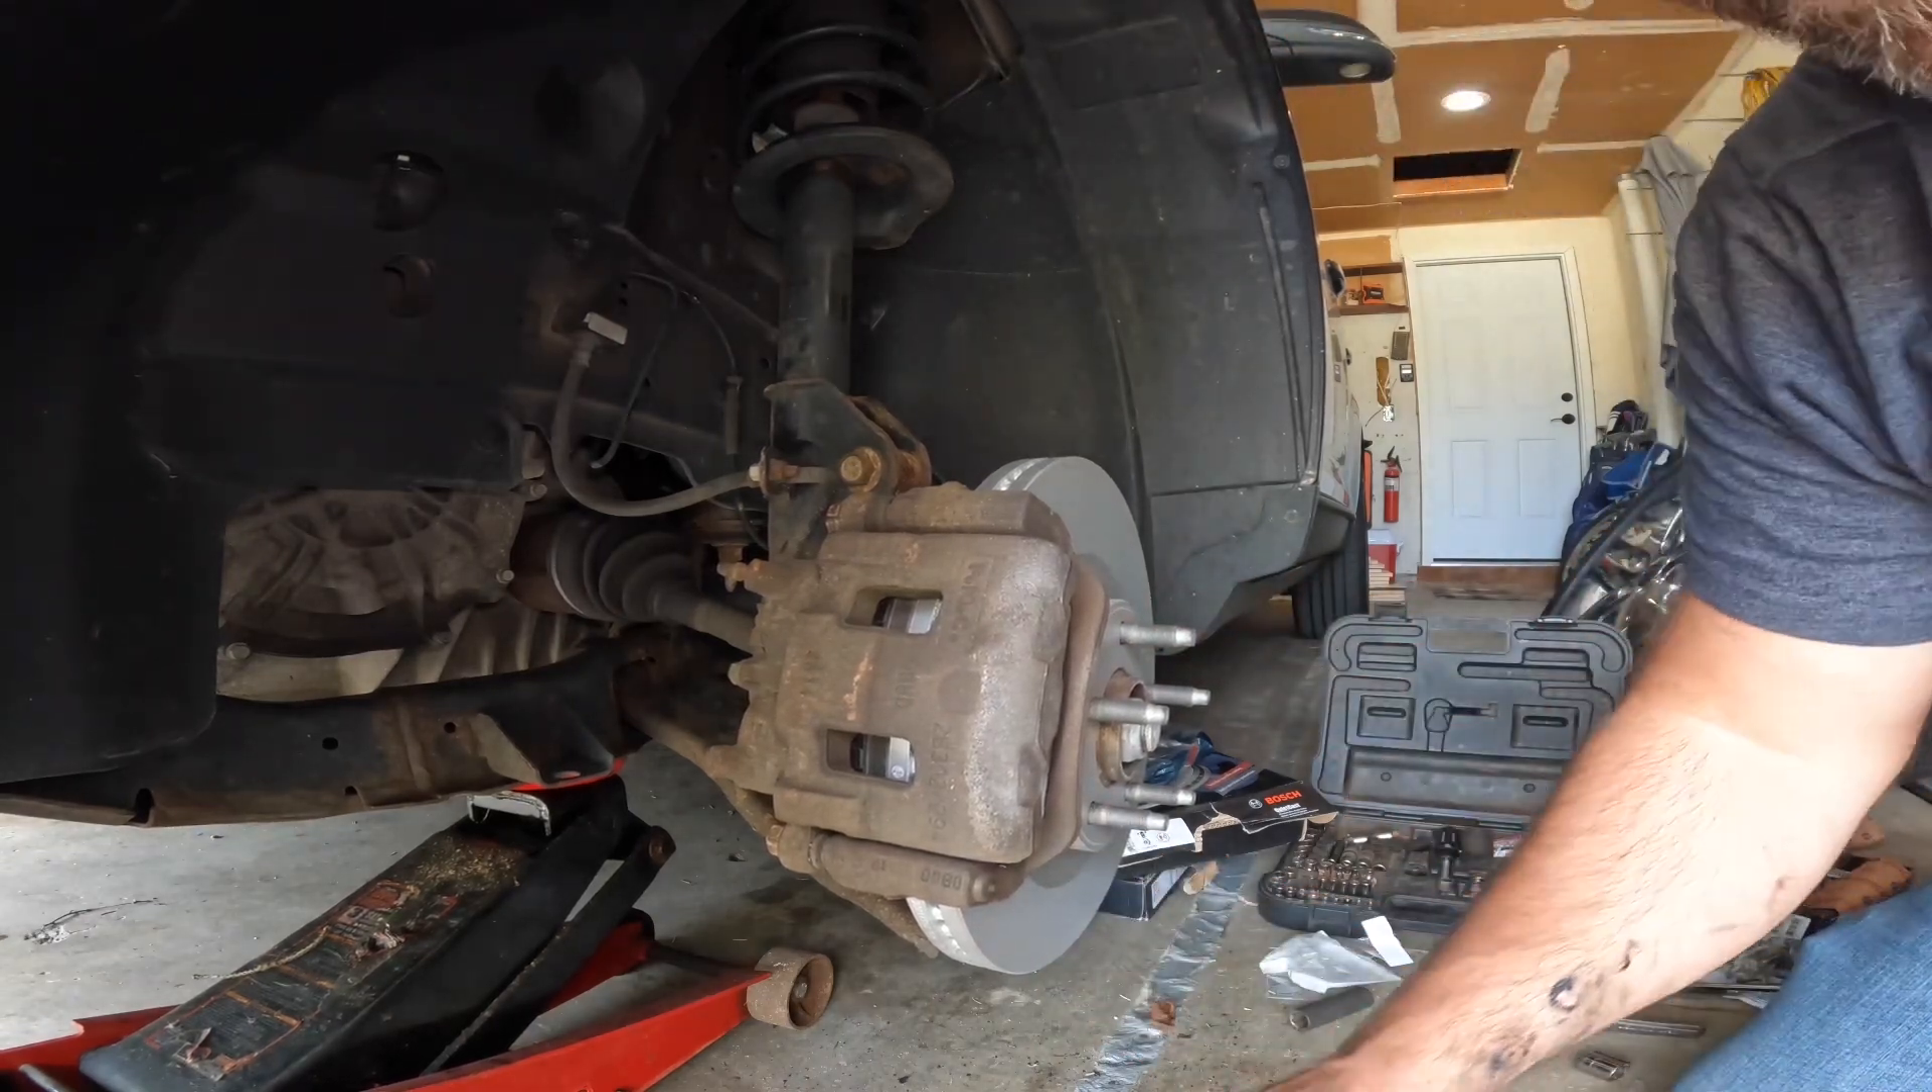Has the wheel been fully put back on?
No.